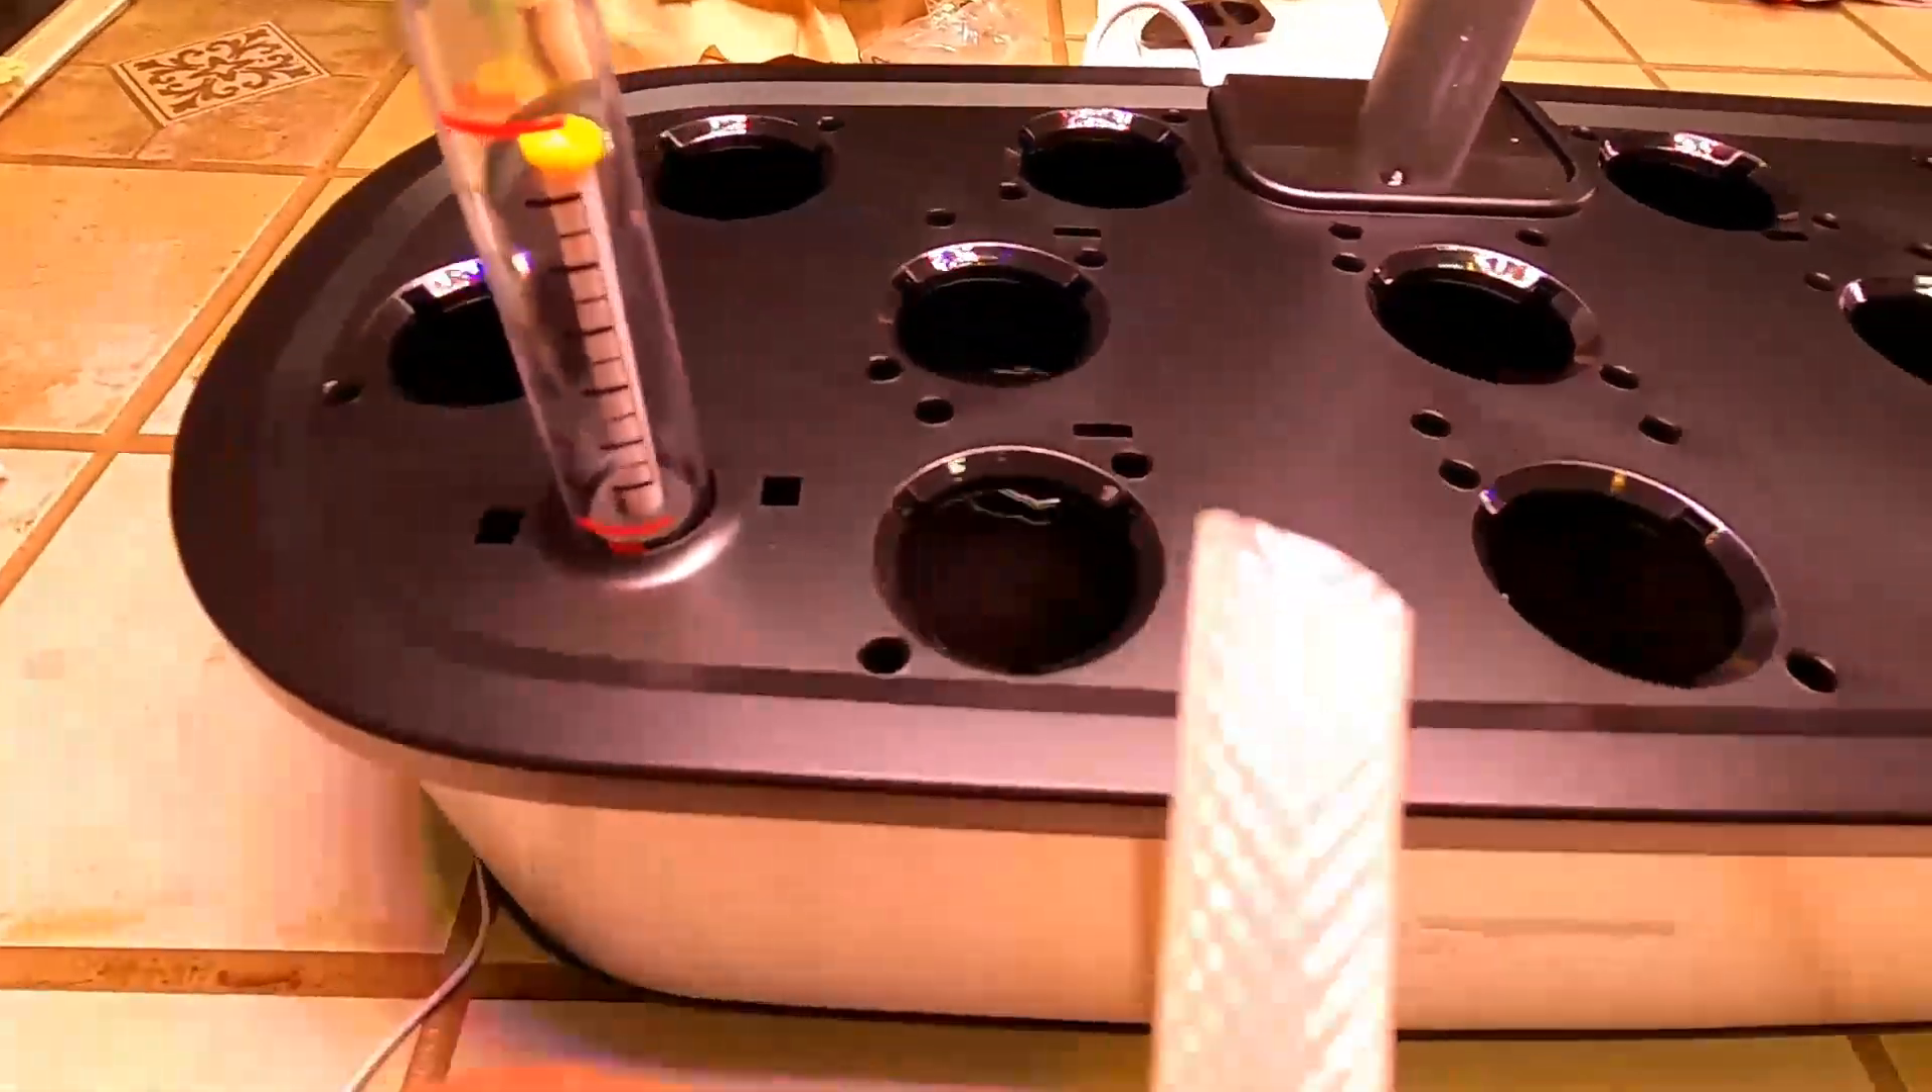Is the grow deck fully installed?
Yes.